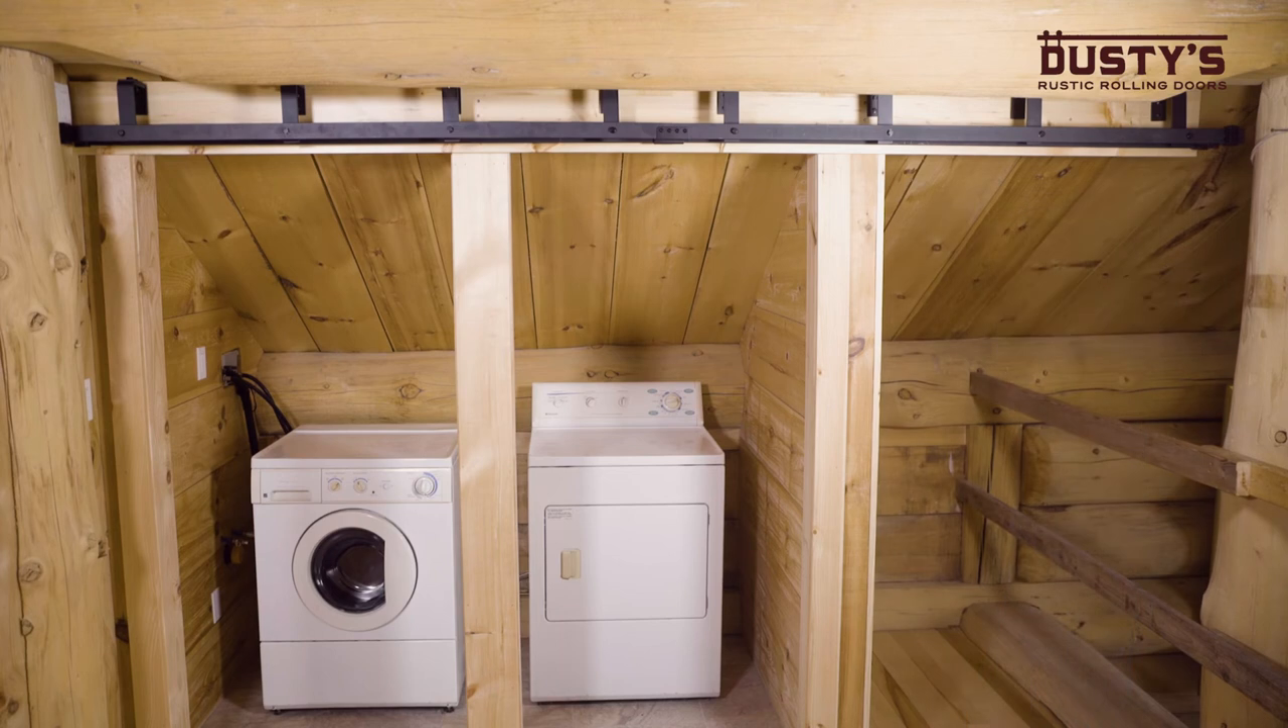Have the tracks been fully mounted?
Yes.